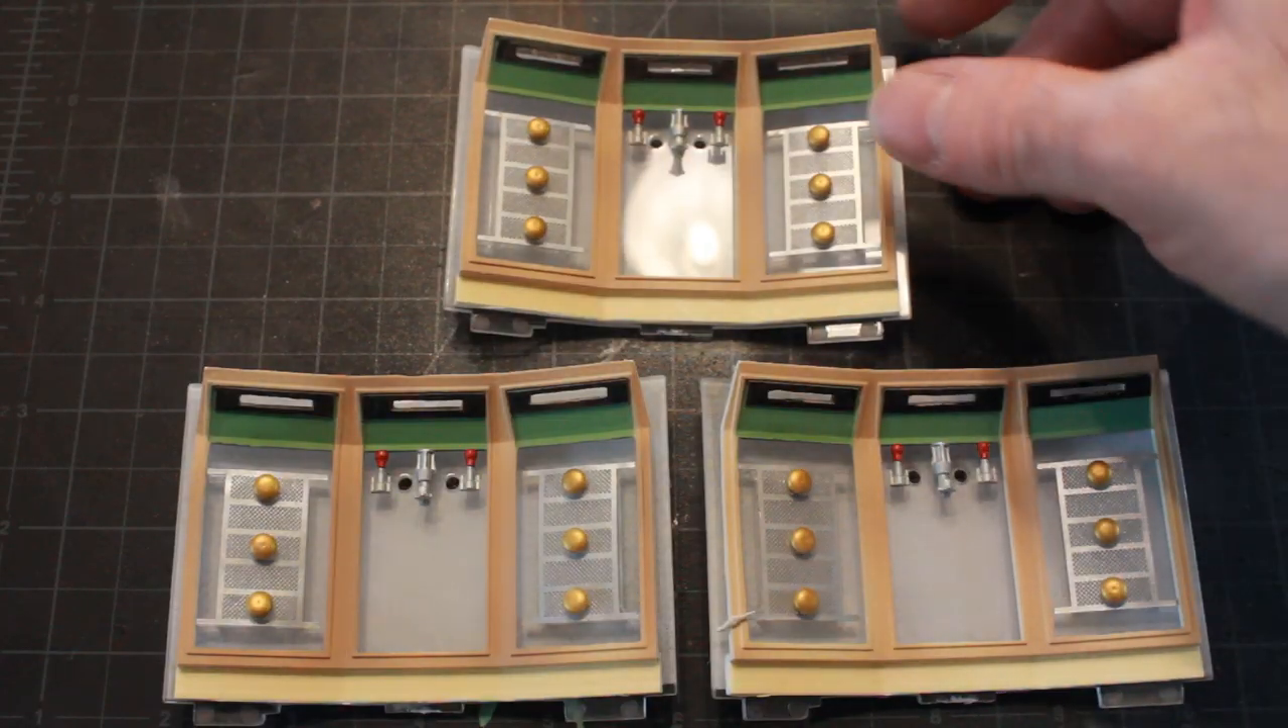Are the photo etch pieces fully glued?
Yes.